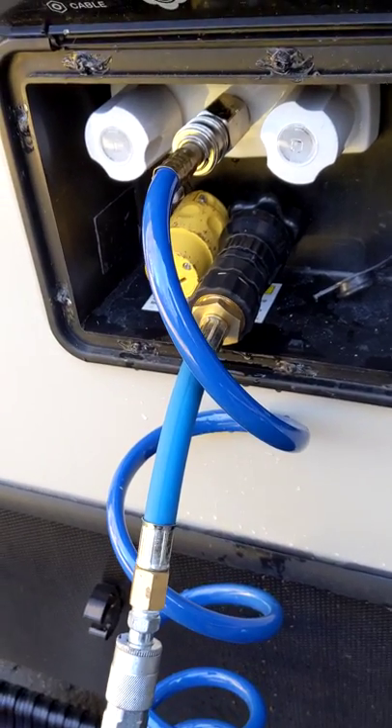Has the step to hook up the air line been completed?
Yes.